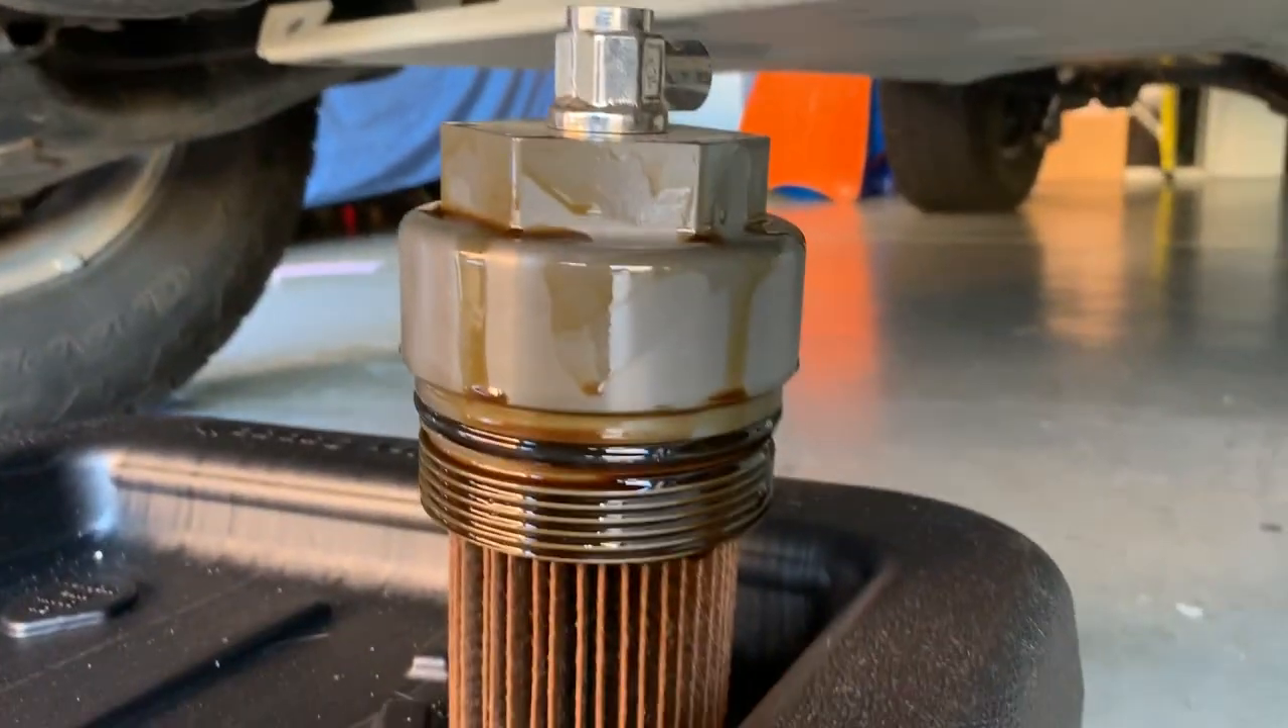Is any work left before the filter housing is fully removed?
No.